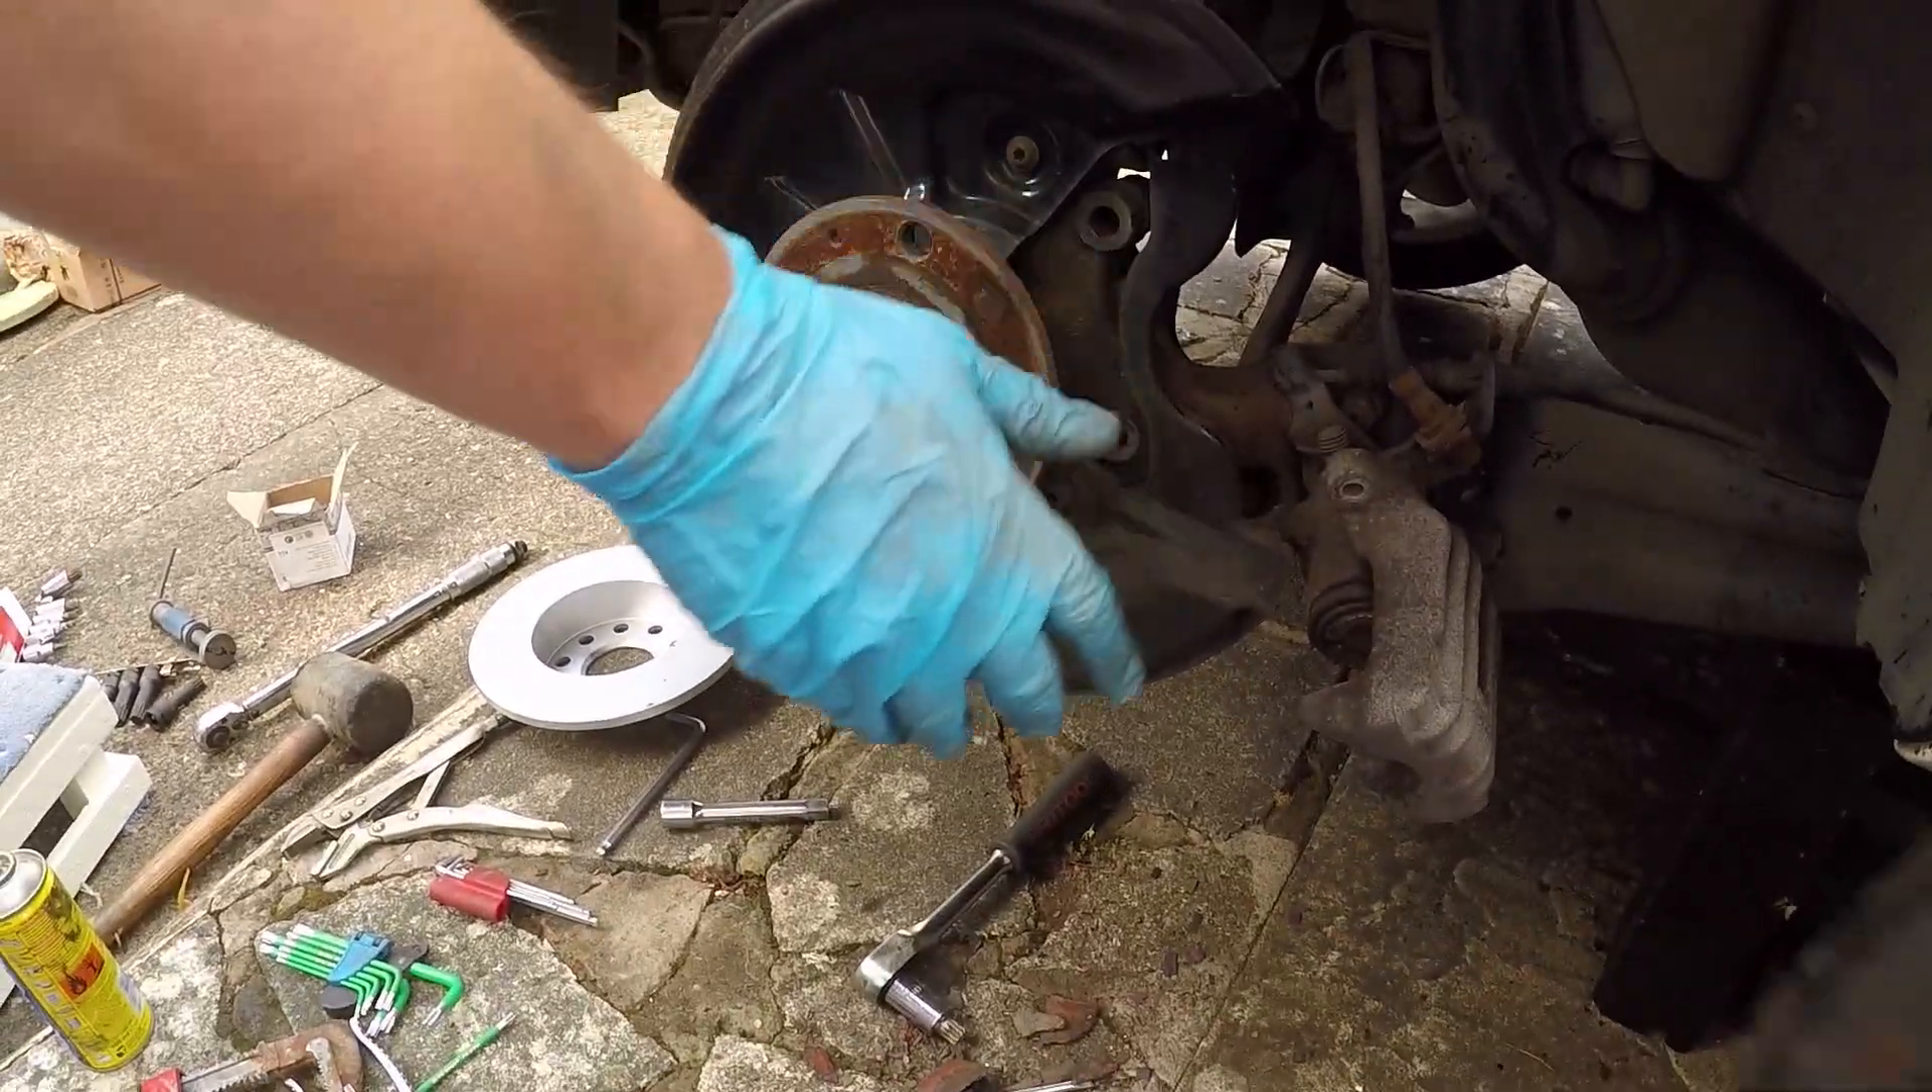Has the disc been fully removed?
Yes.